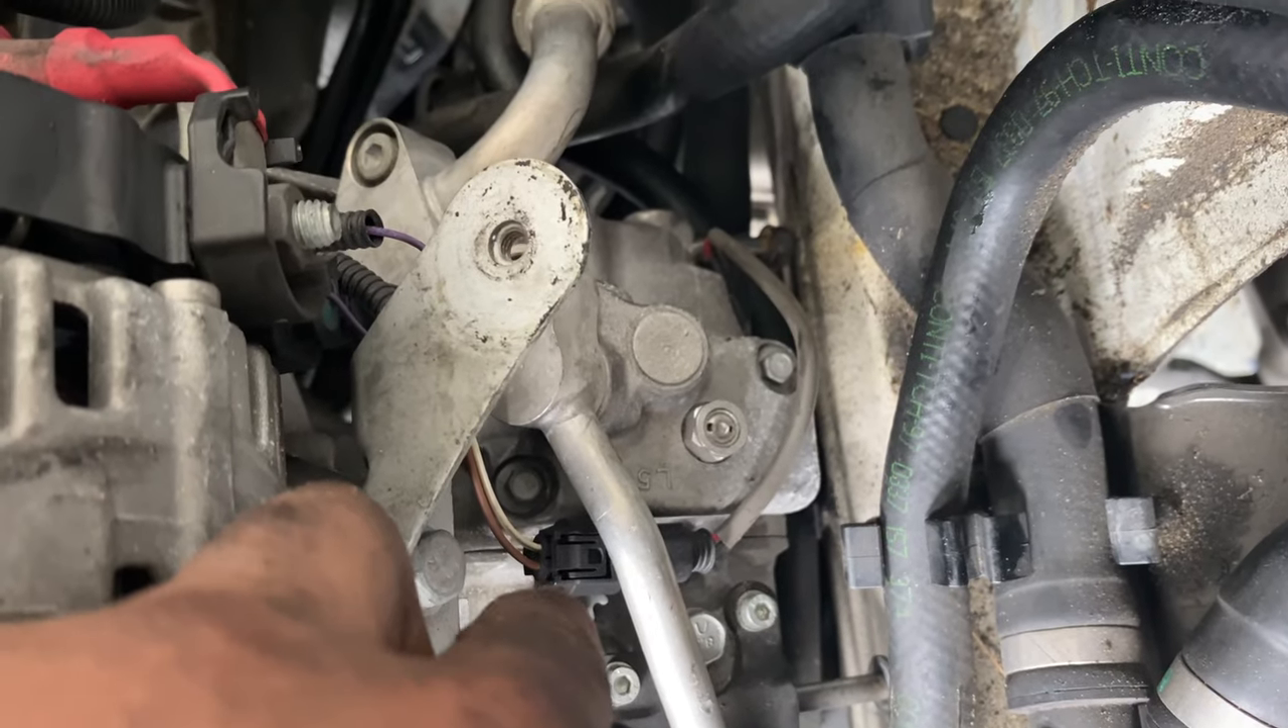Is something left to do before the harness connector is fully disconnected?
Yes.